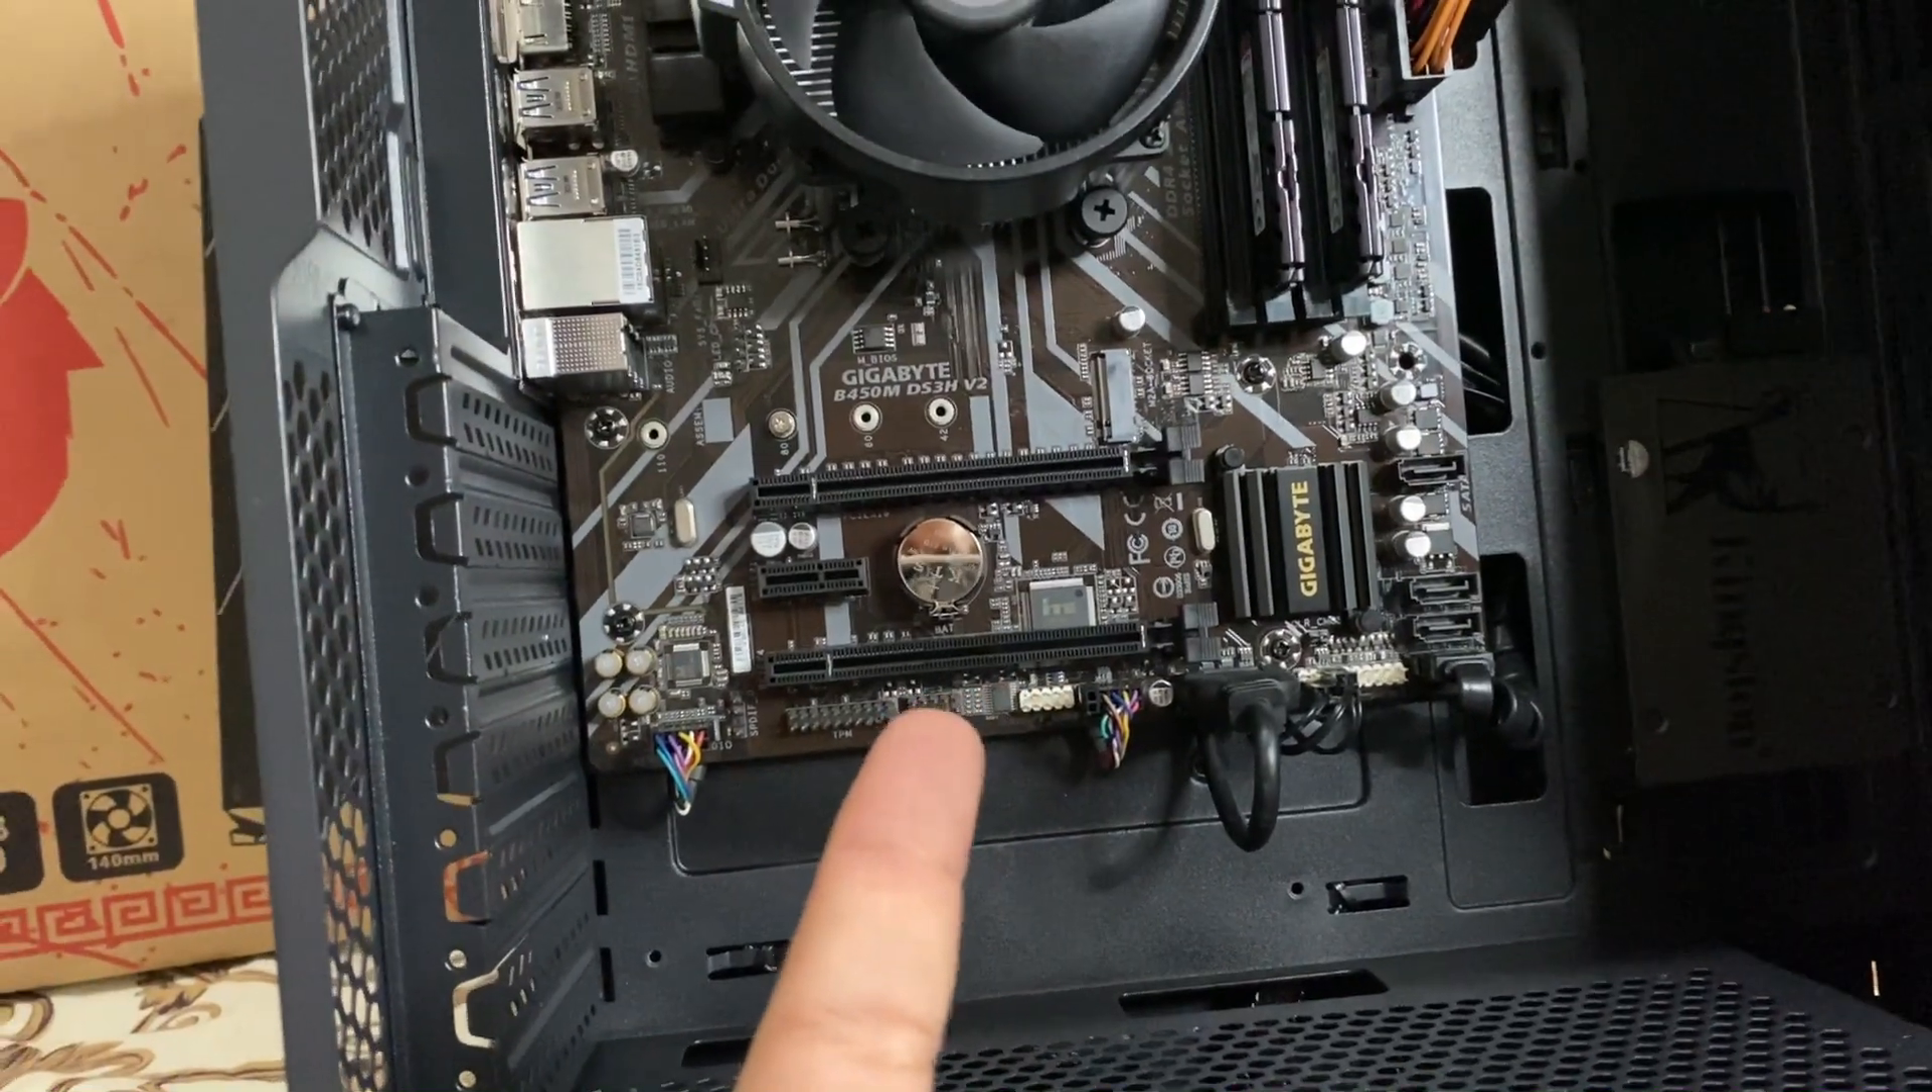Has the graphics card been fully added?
No.